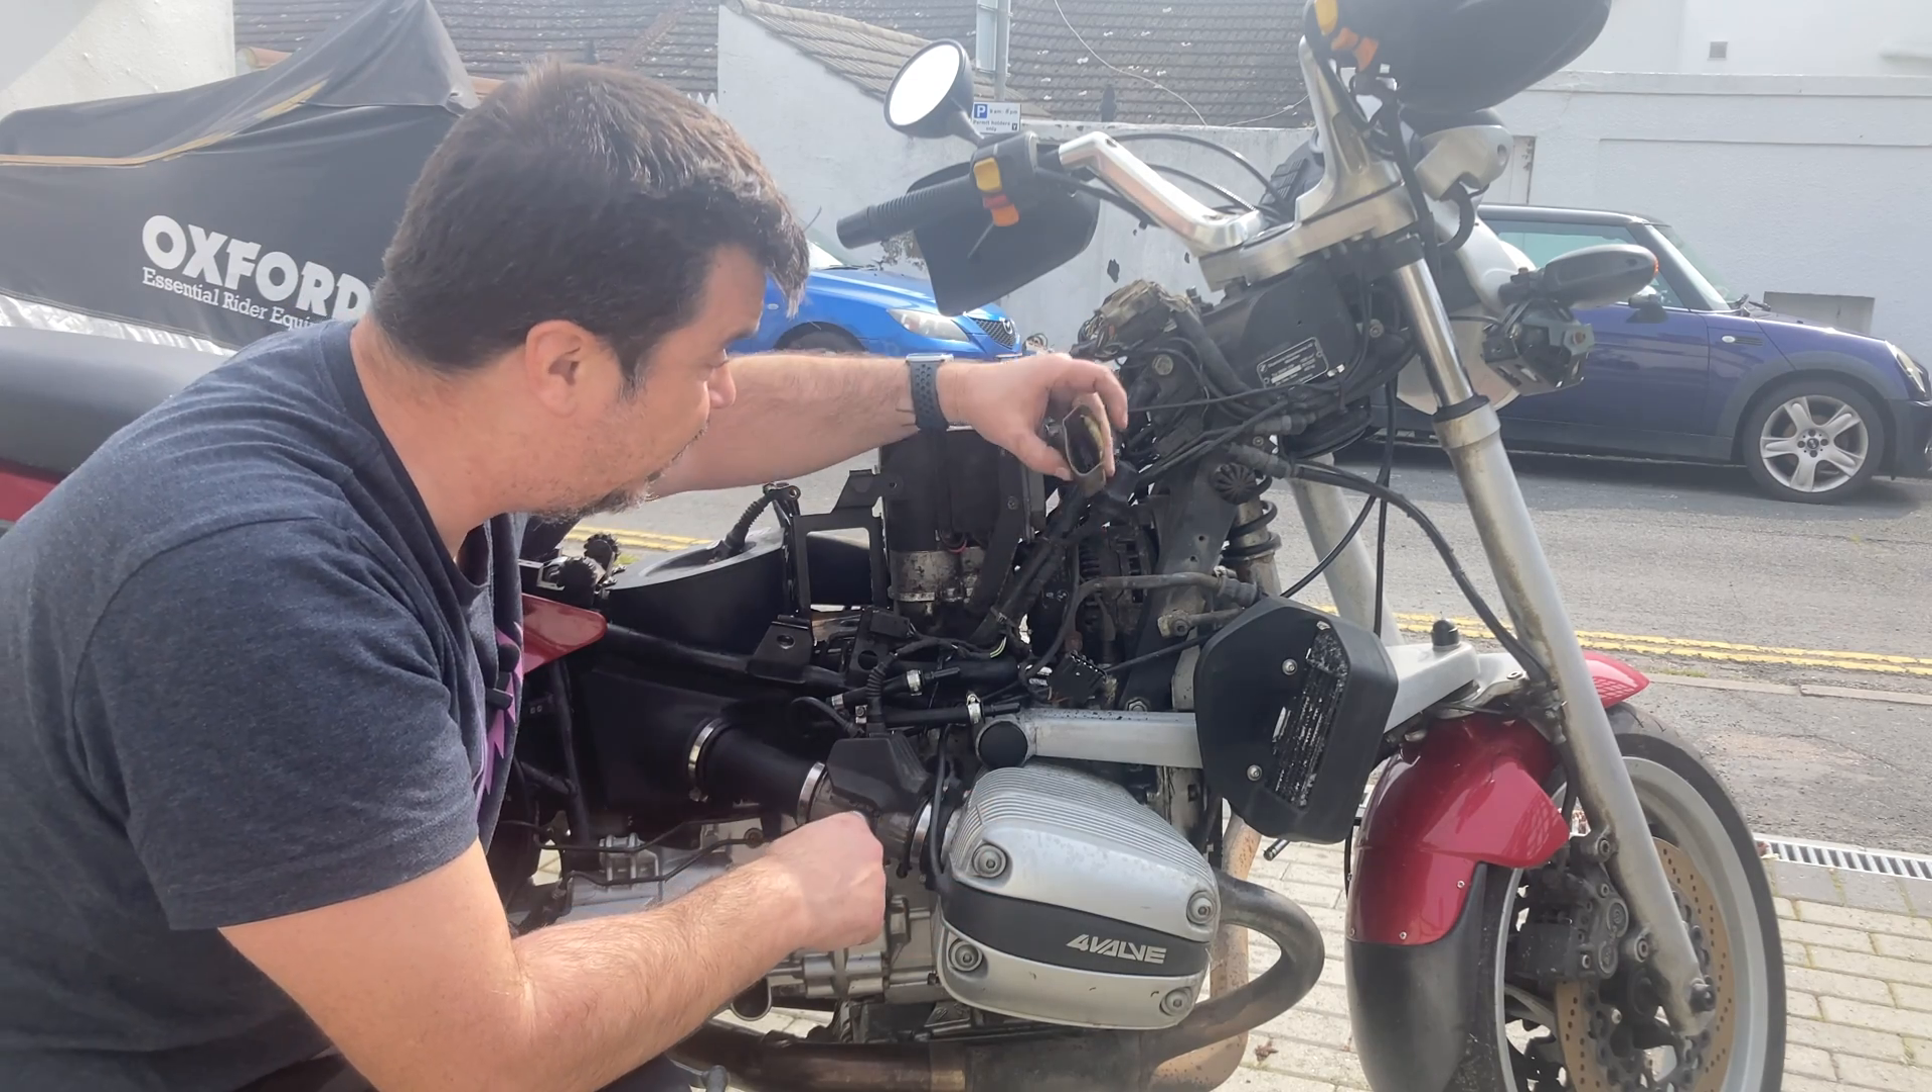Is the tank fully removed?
Yes.